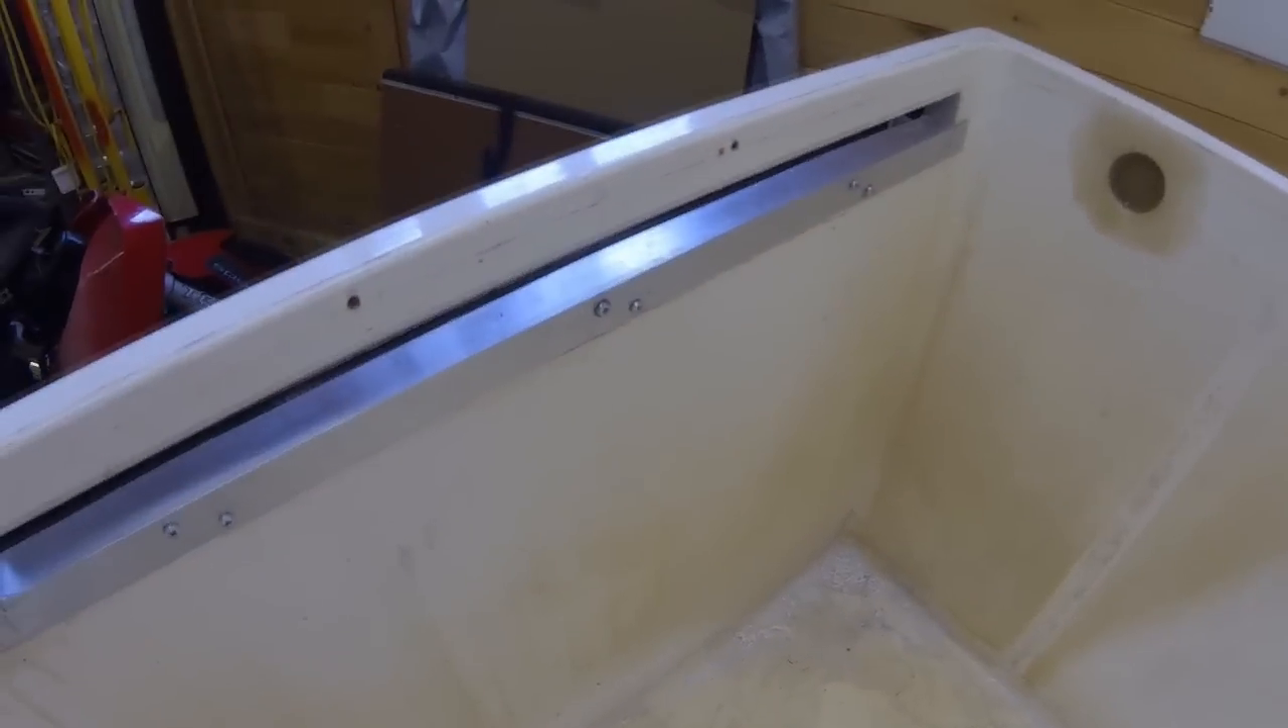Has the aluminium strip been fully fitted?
Yes.